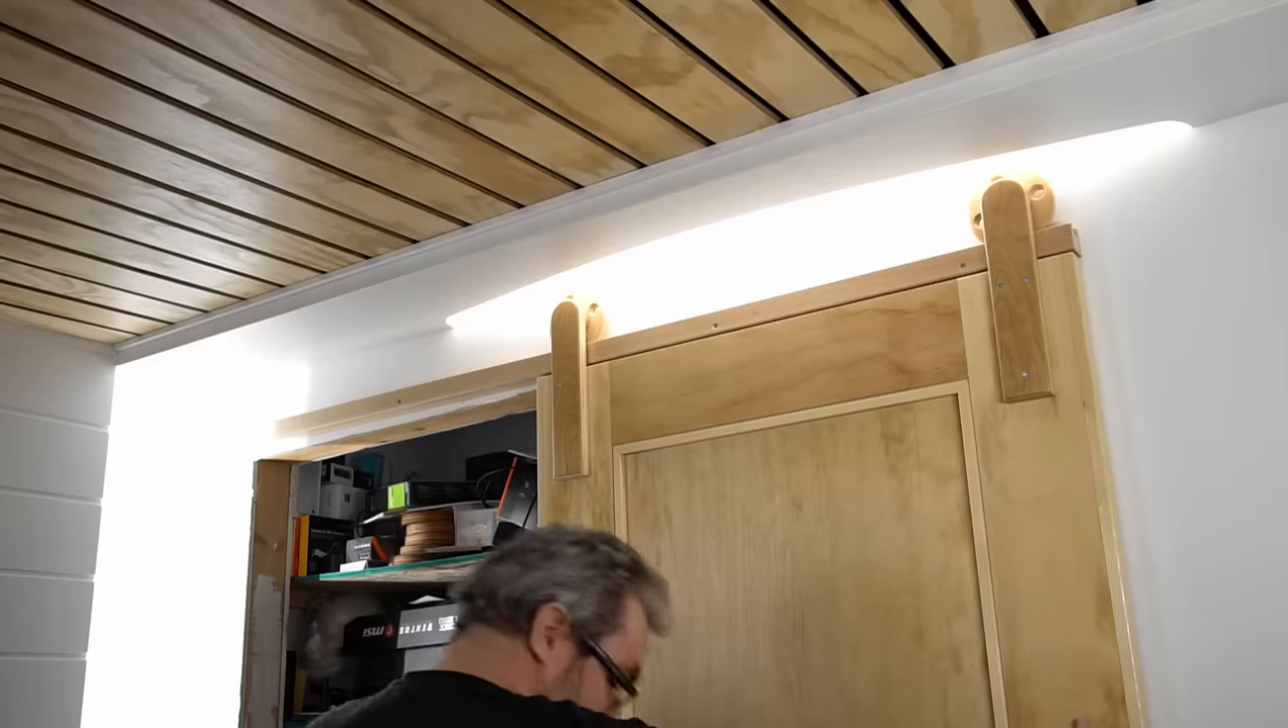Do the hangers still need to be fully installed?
No.